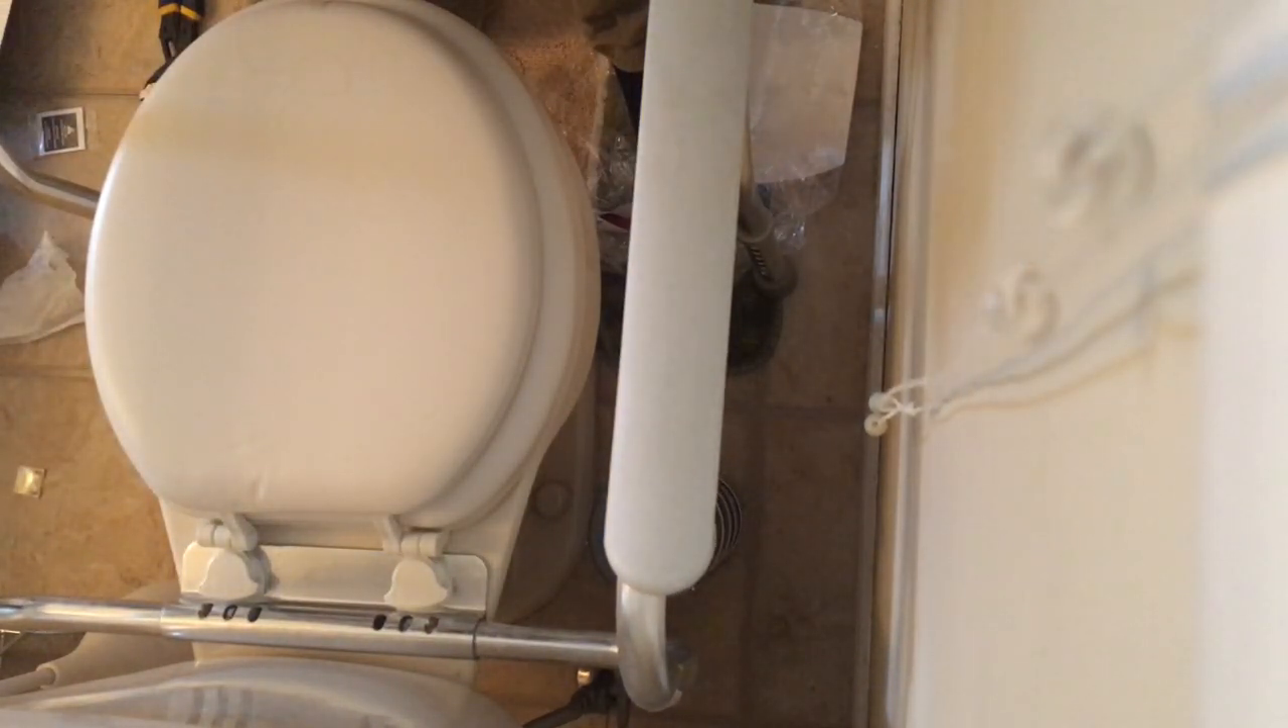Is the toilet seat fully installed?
Yes.